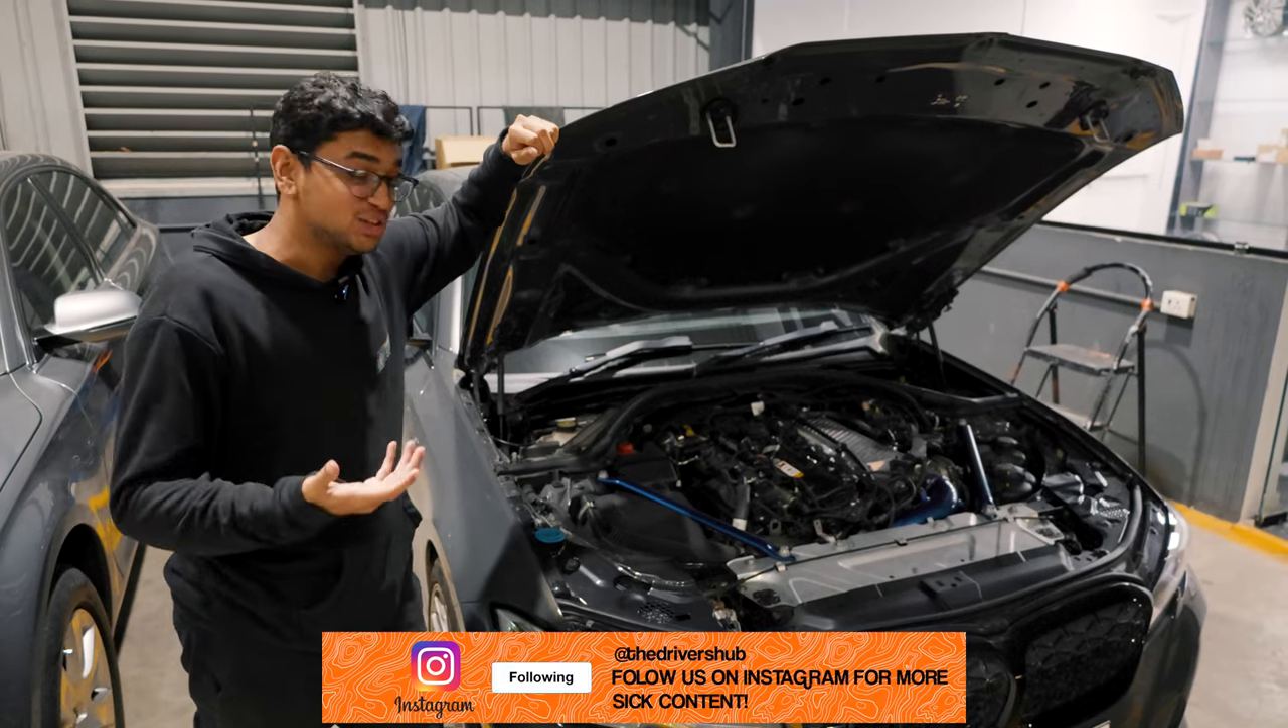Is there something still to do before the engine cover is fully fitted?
Yes.